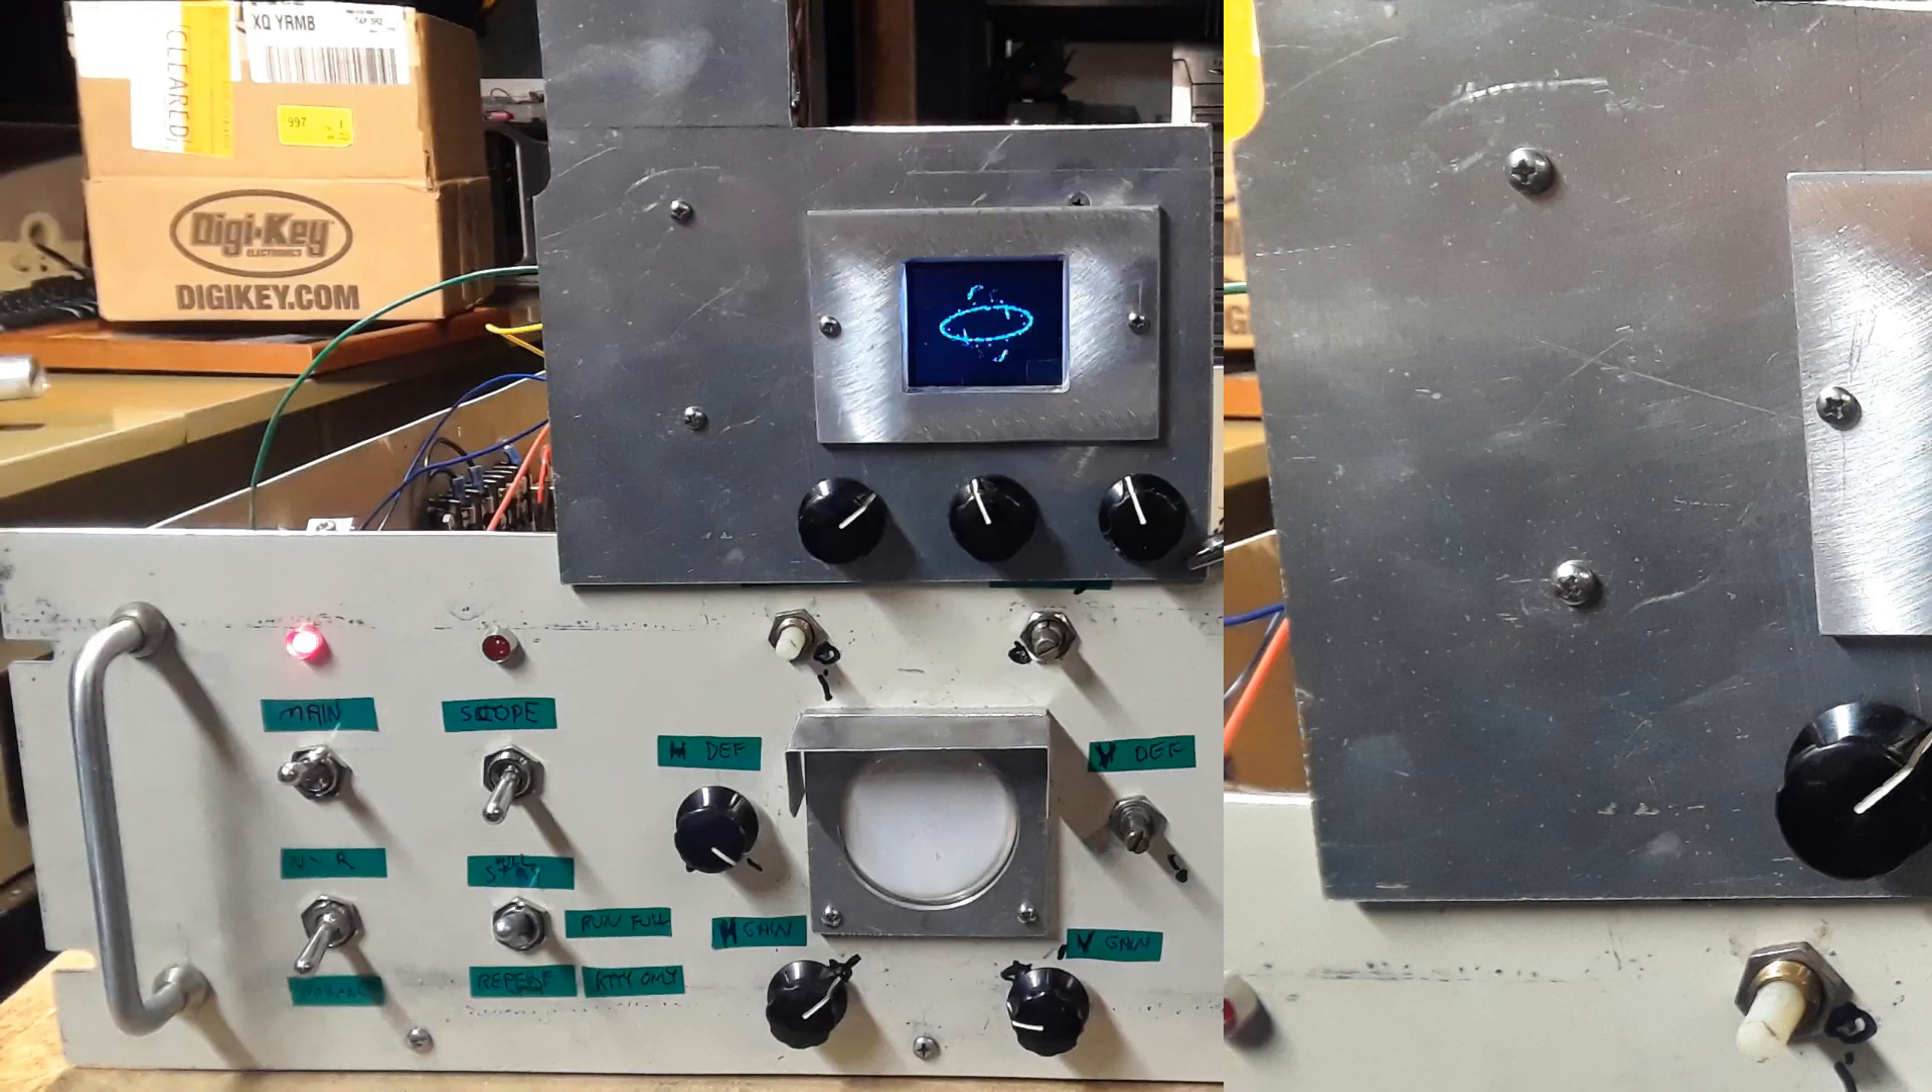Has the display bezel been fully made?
Yes.